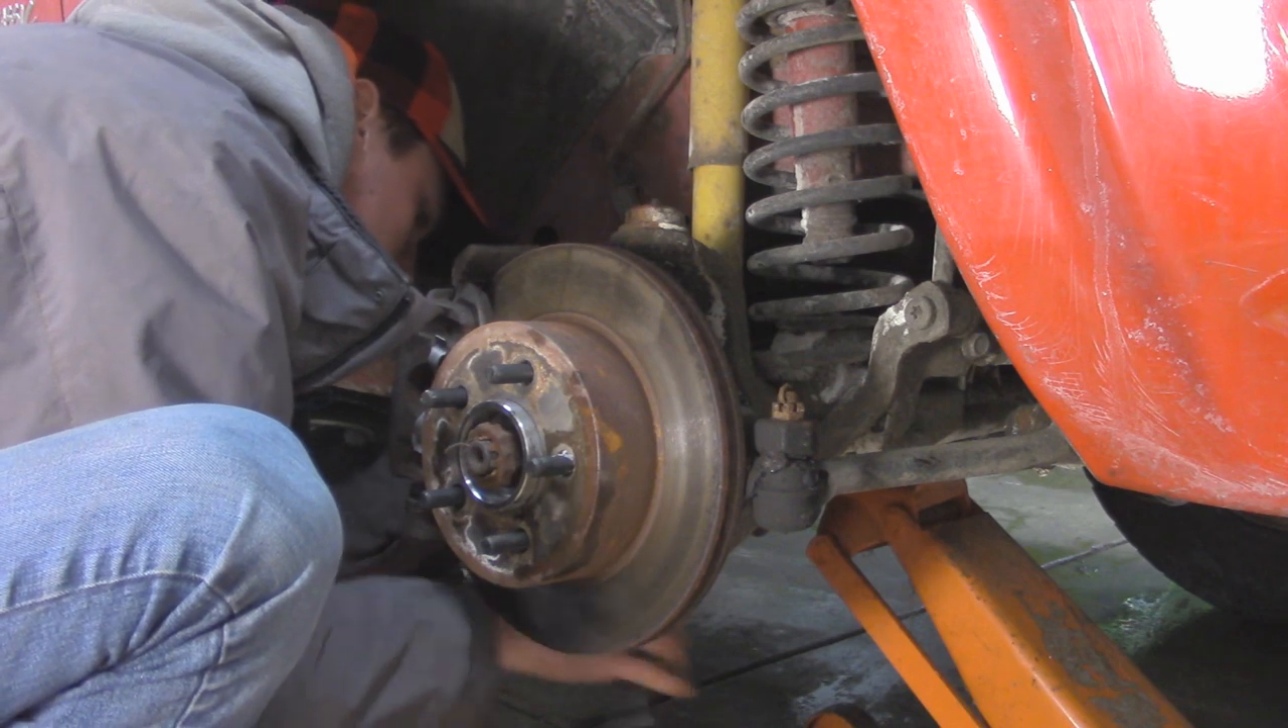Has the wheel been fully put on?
No.